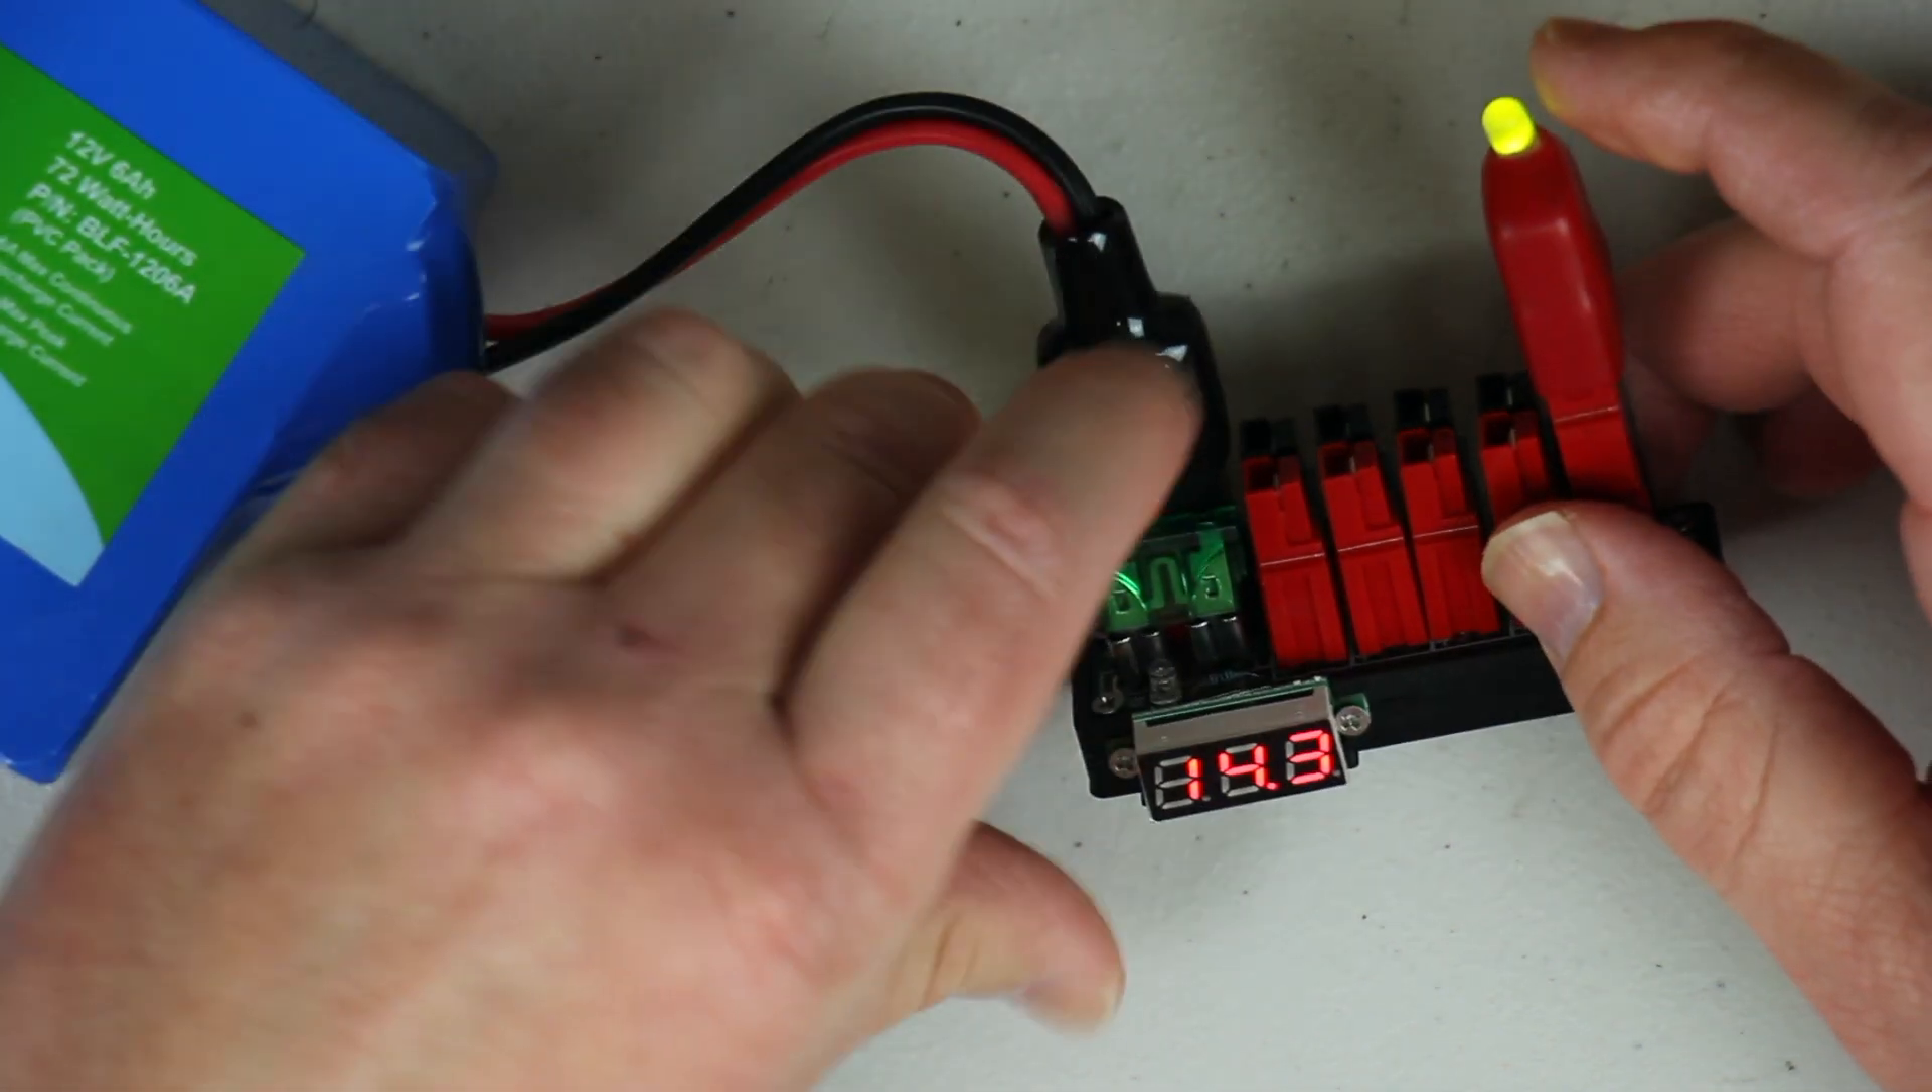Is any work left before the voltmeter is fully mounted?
No.